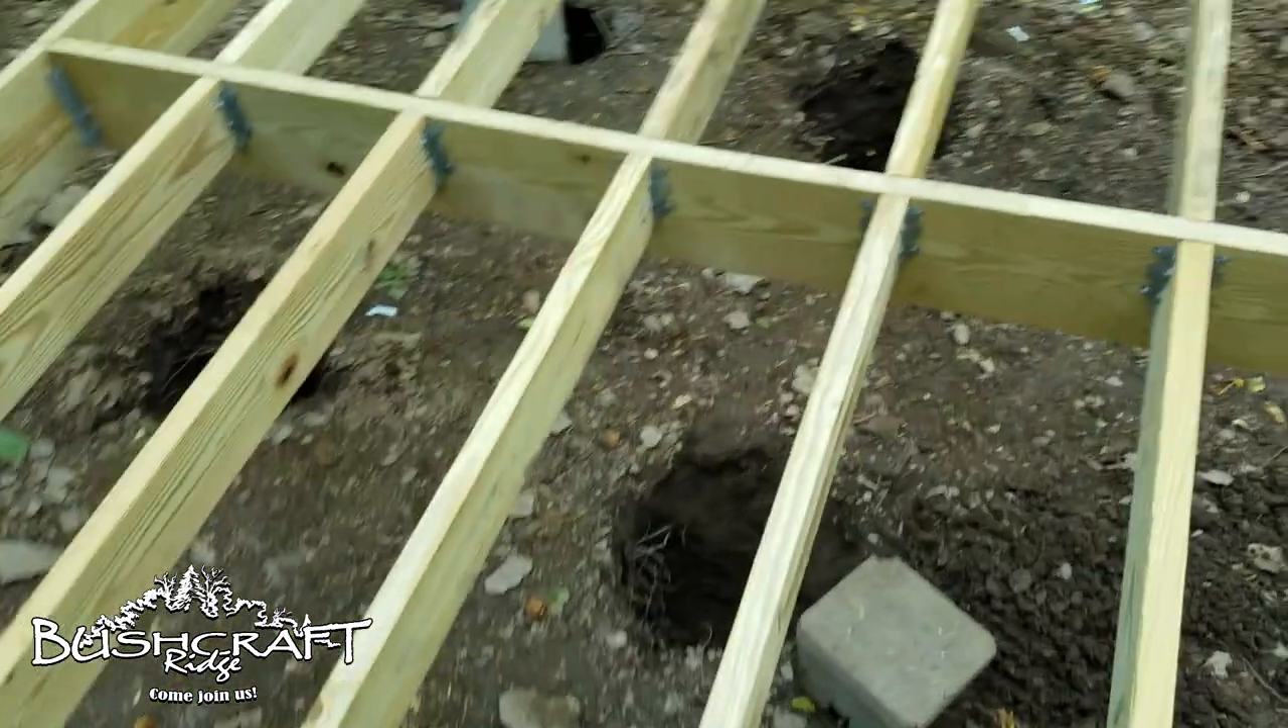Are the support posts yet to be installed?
Yes.